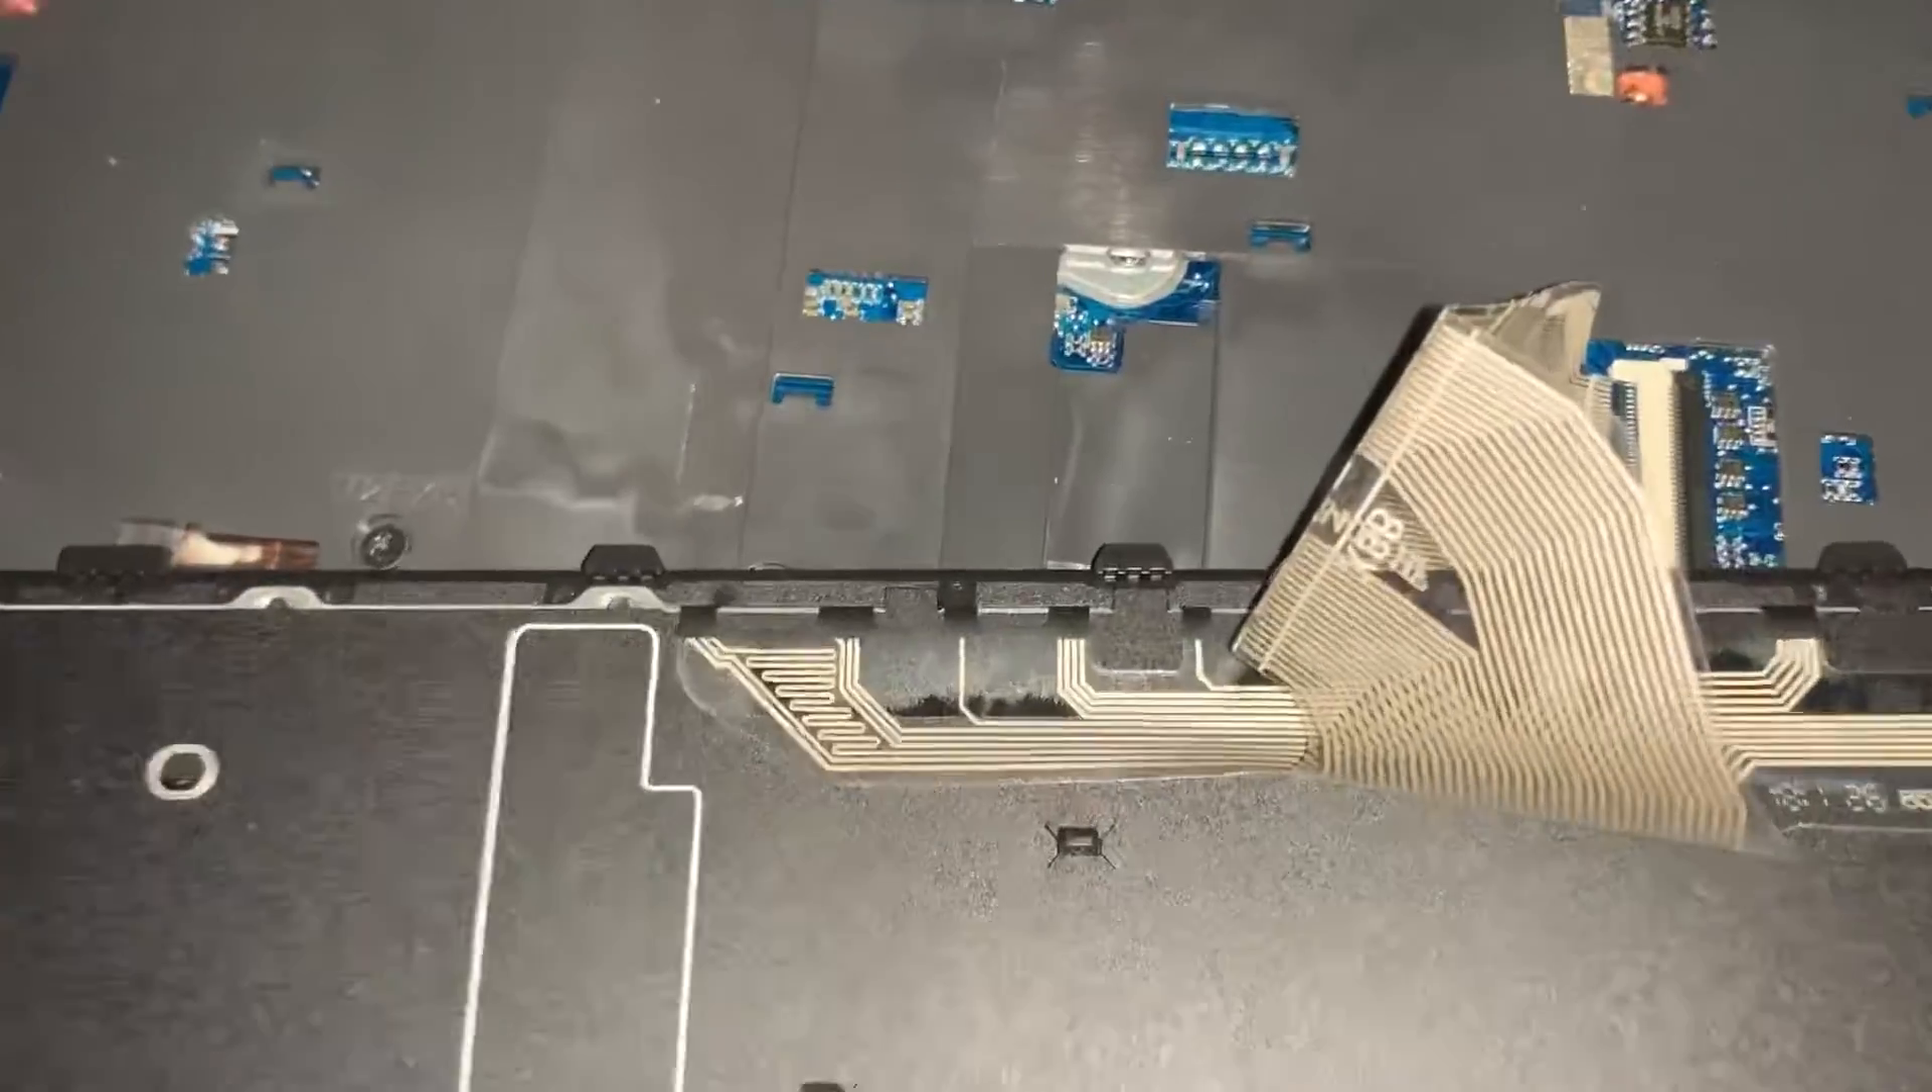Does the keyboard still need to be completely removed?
Yes.